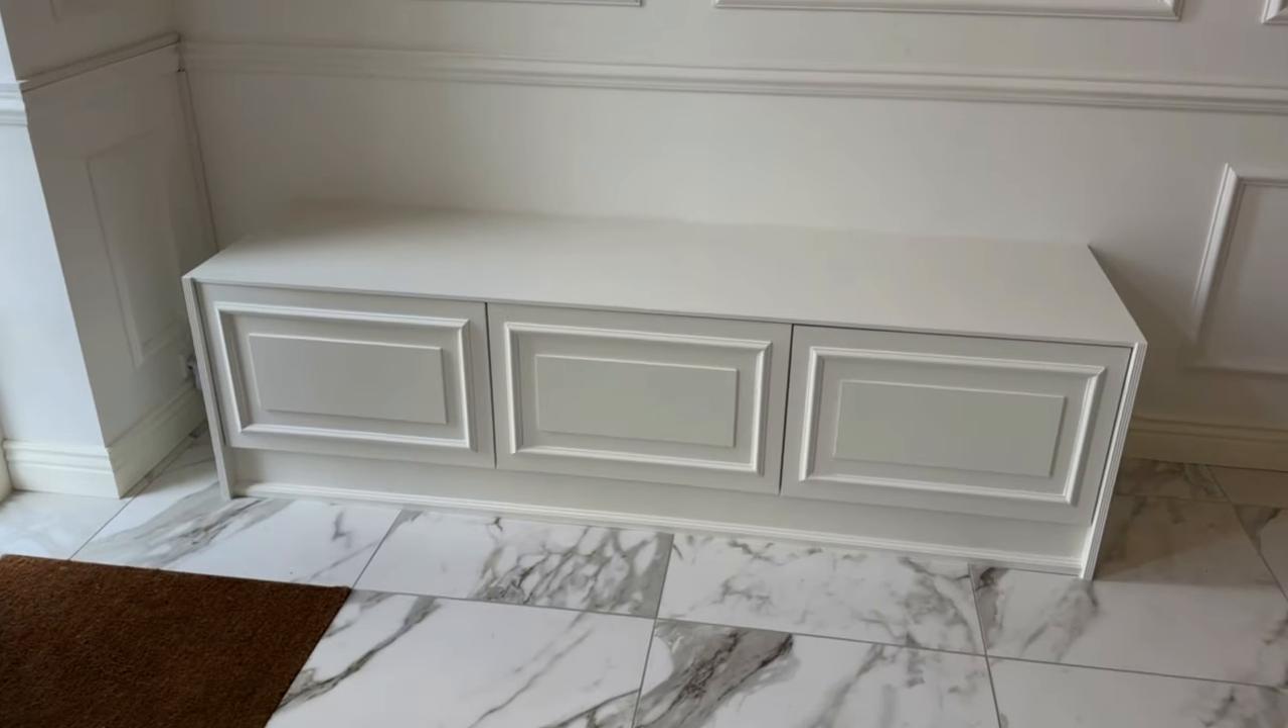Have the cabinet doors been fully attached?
Yes.